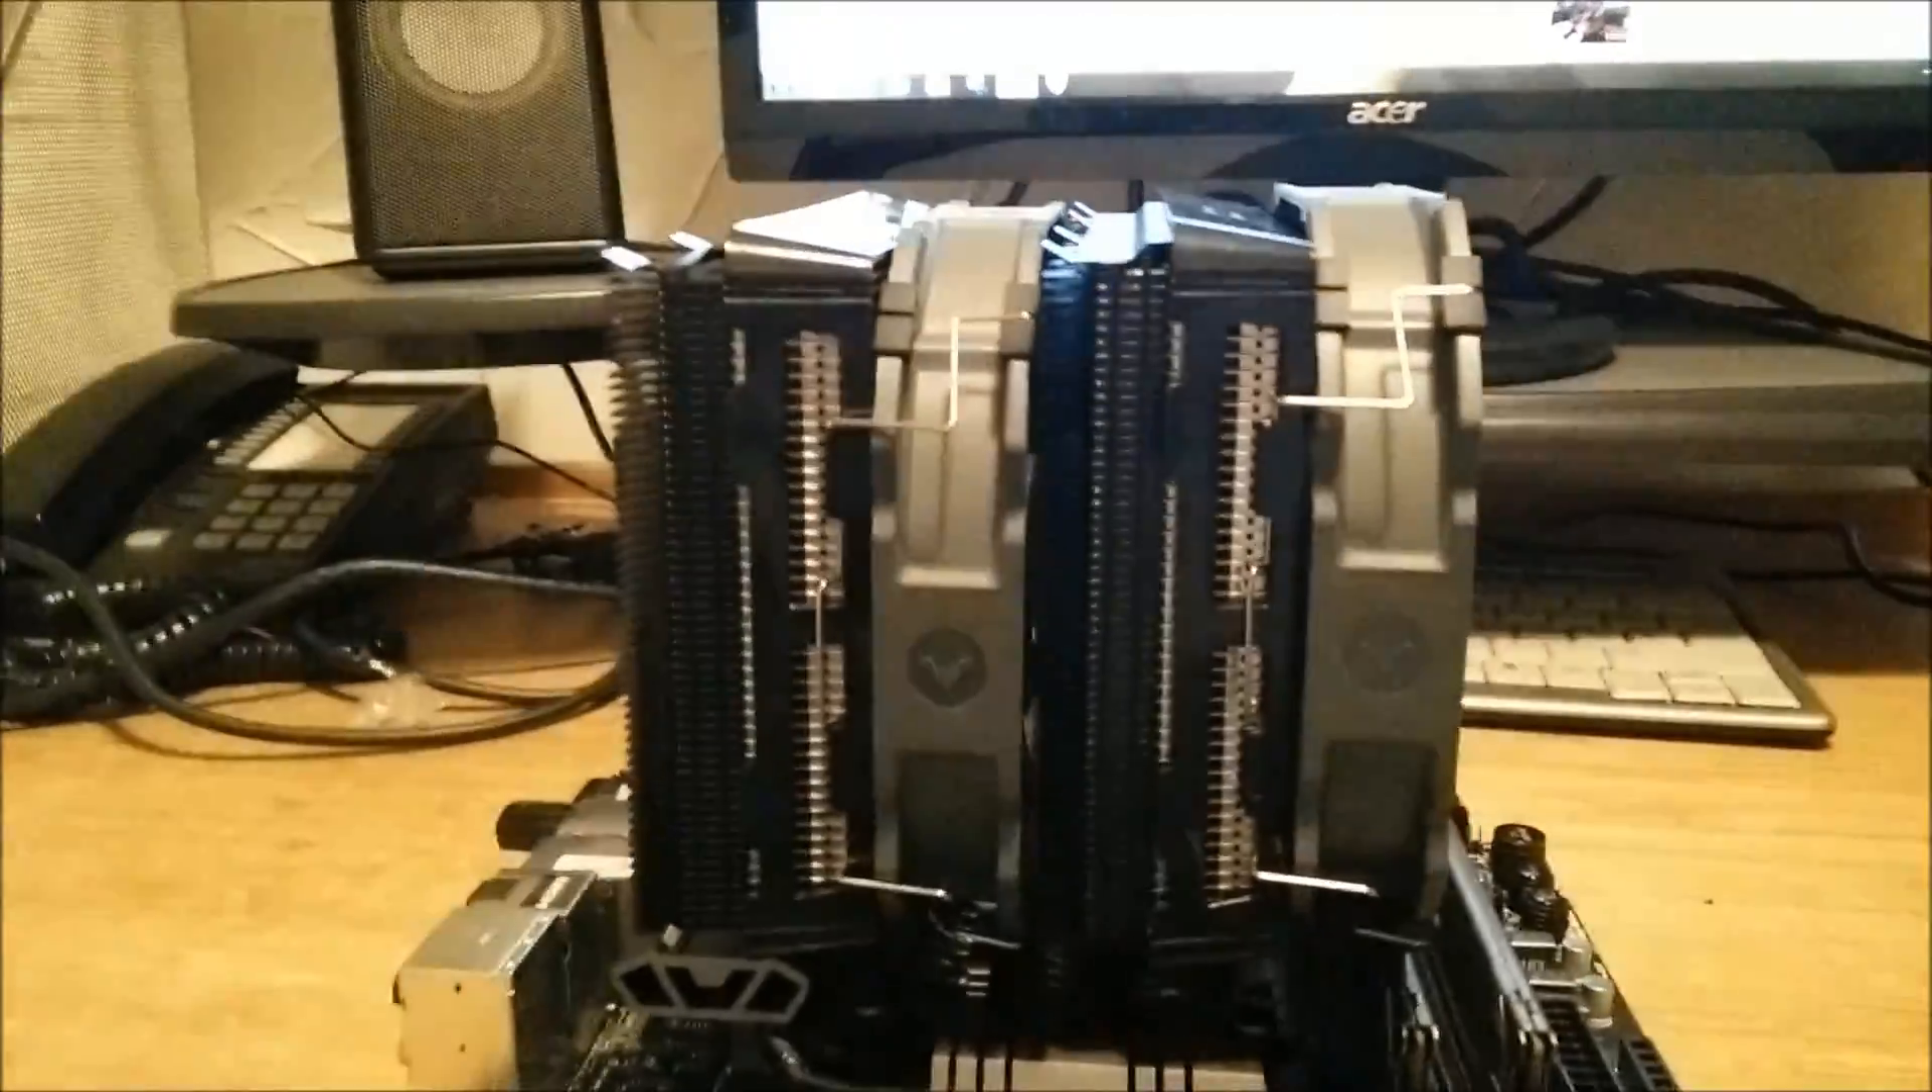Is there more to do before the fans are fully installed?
No.